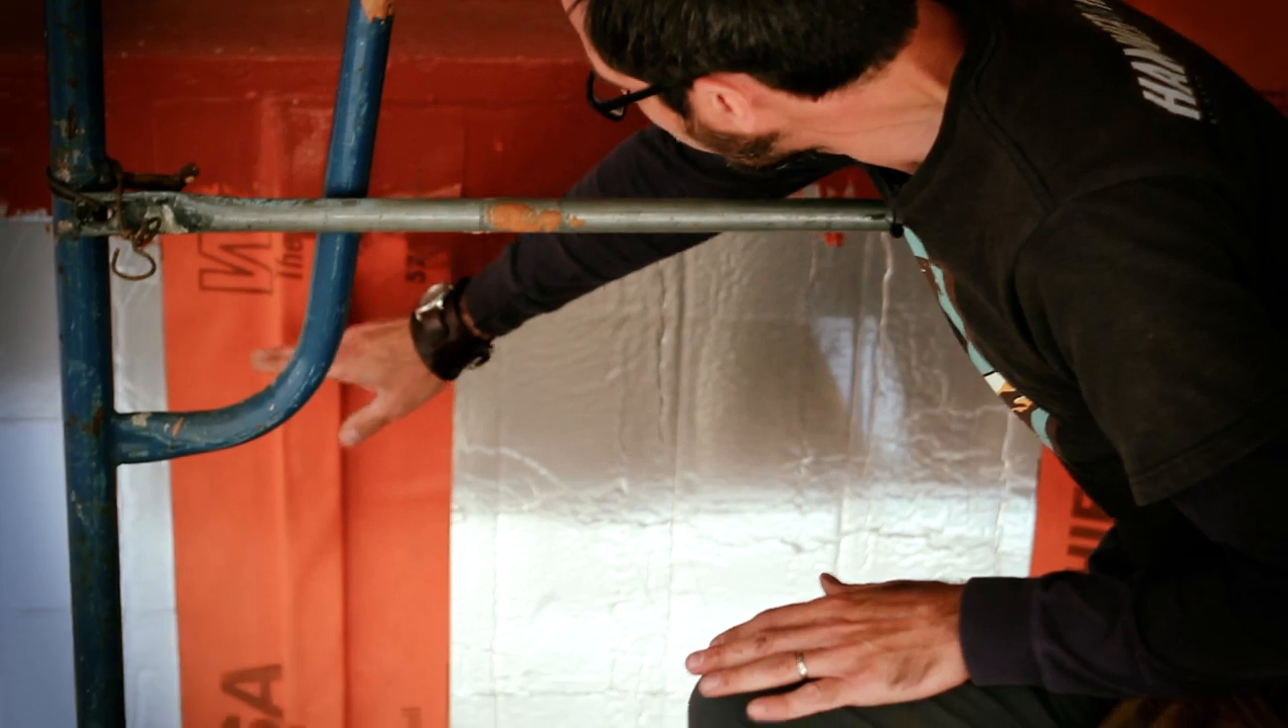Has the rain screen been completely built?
No.